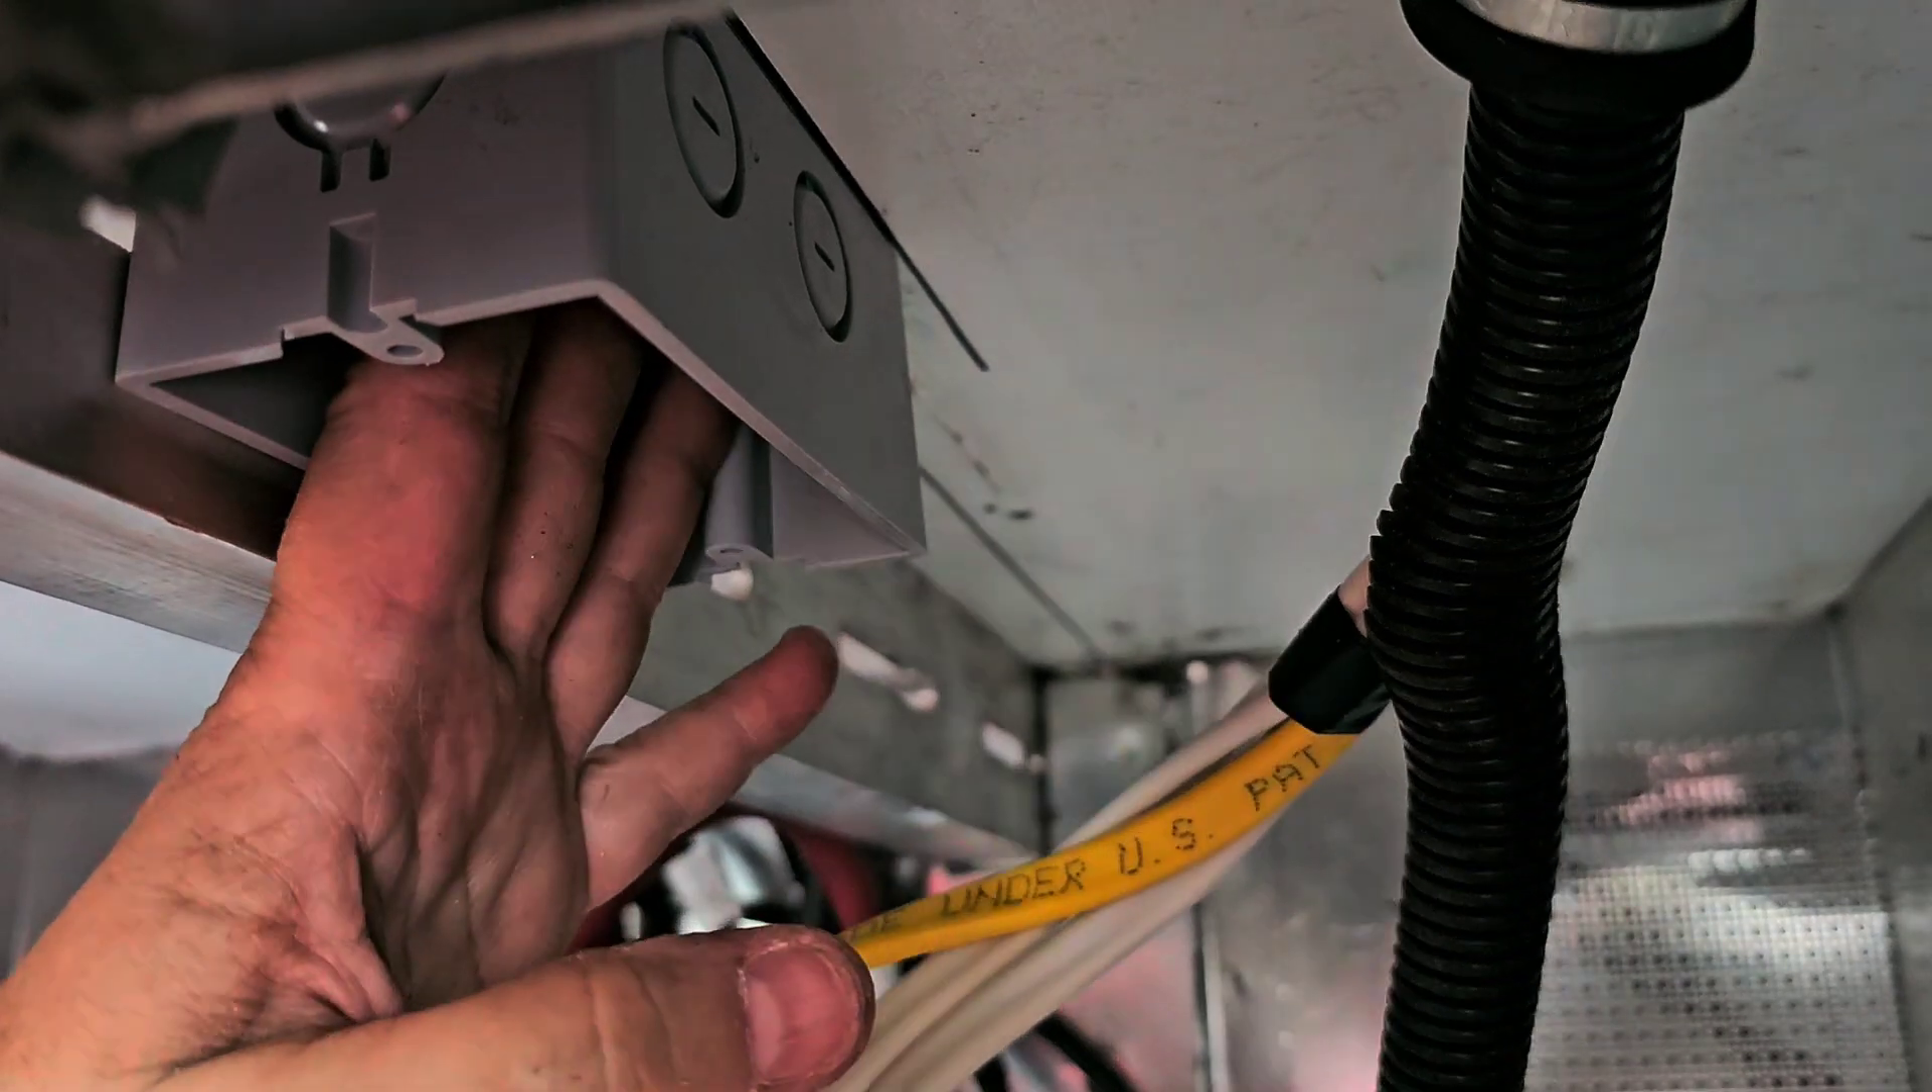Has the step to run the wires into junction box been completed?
No.